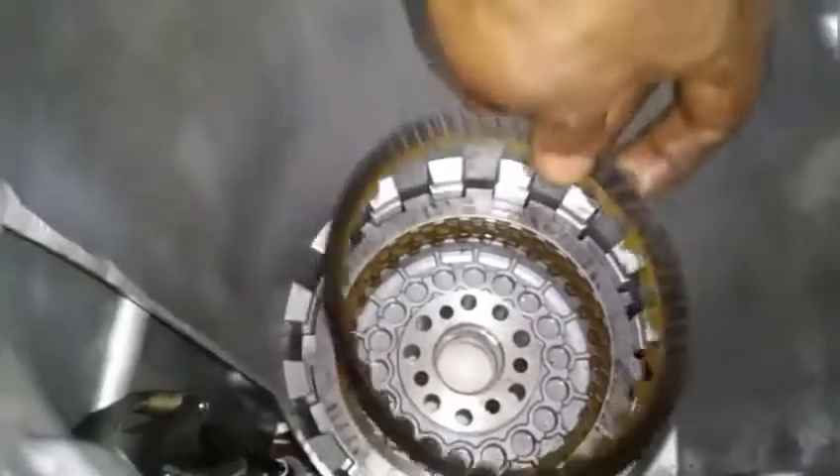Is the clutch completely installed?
No.